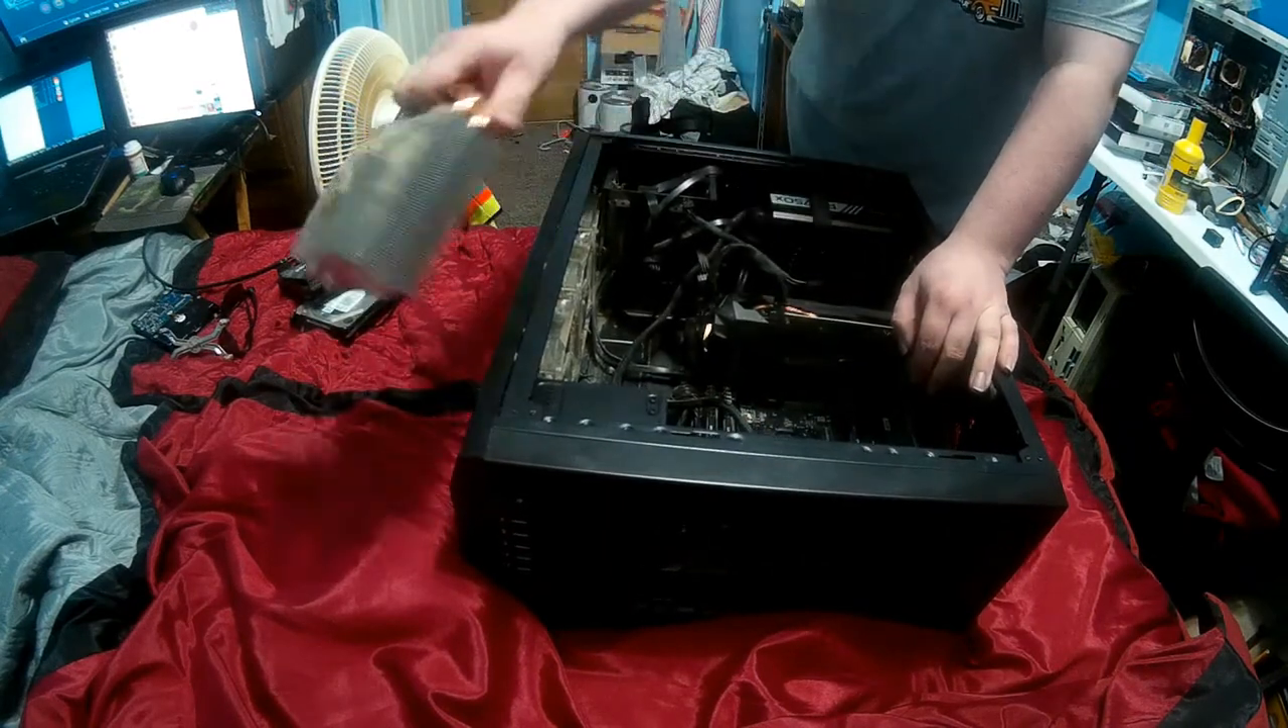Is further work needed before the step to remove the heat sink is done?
No.